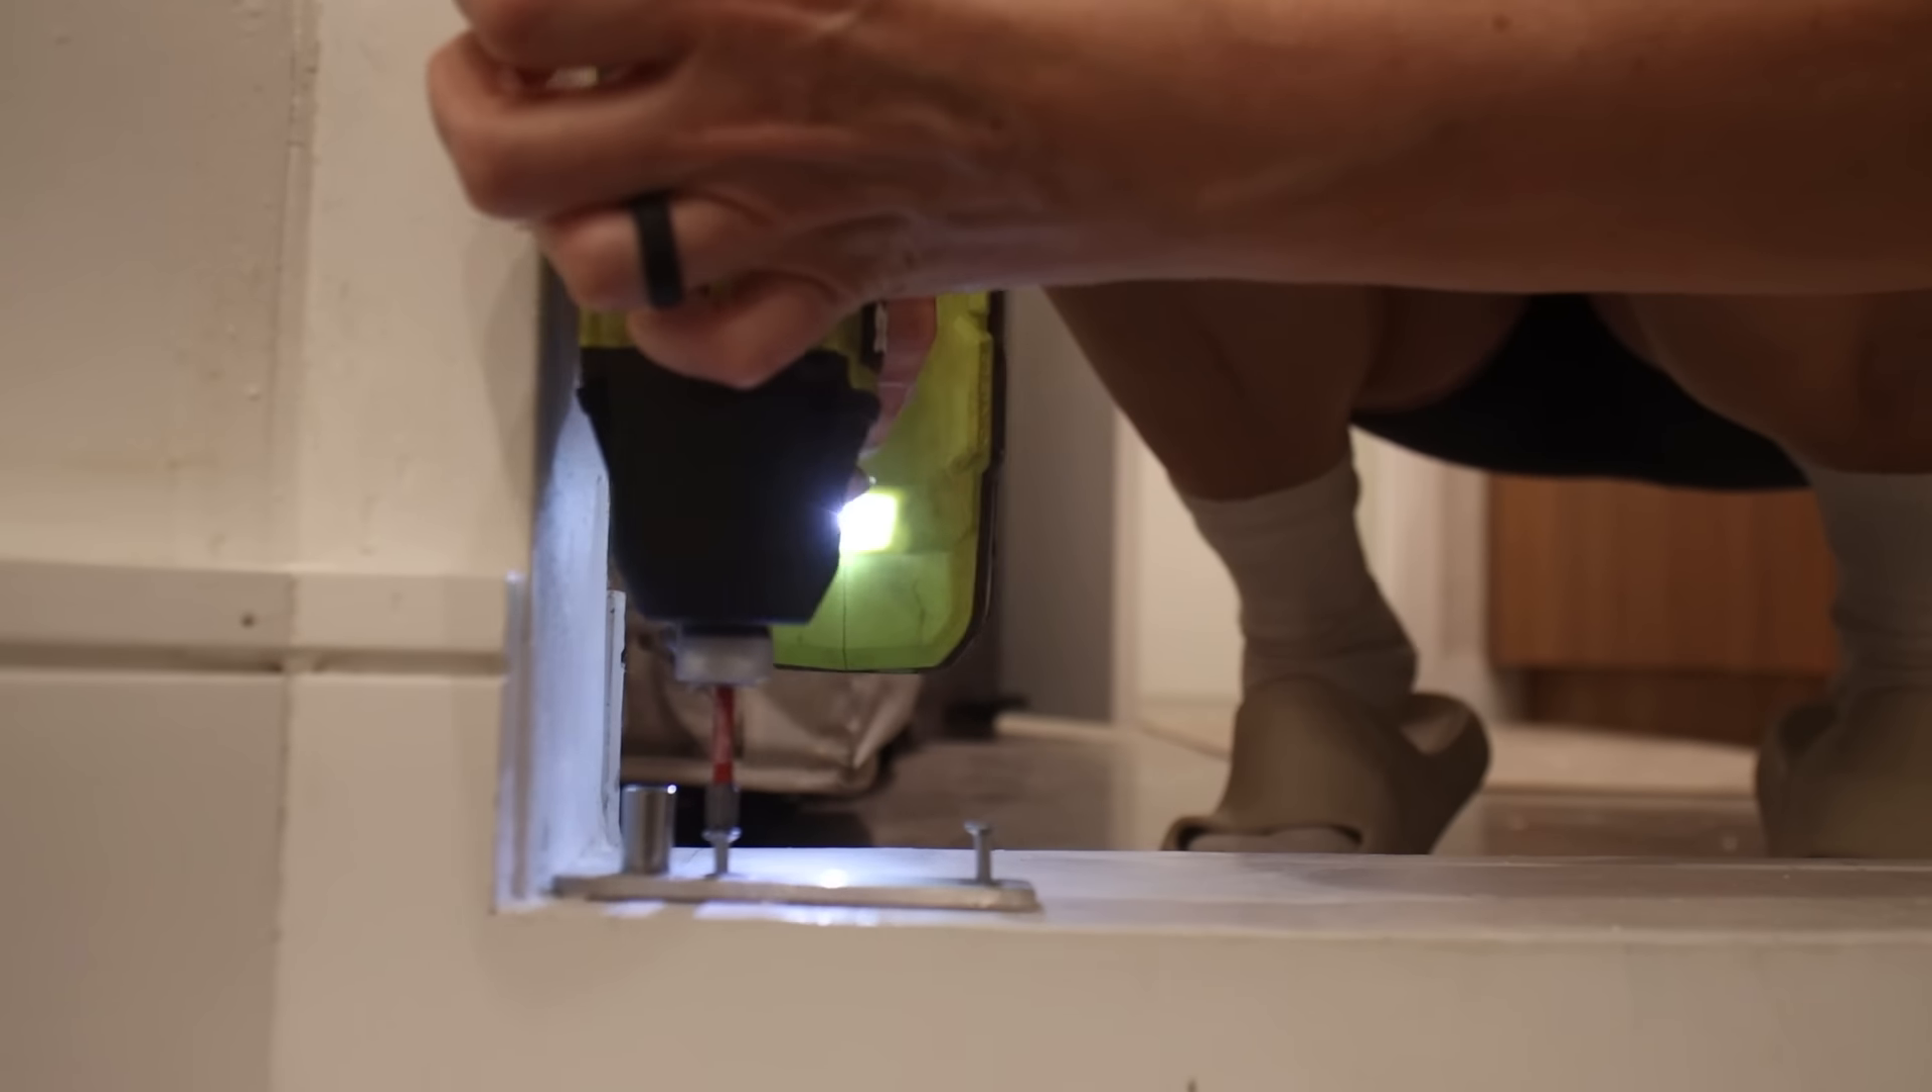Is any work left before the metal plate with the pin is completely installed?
Yes.